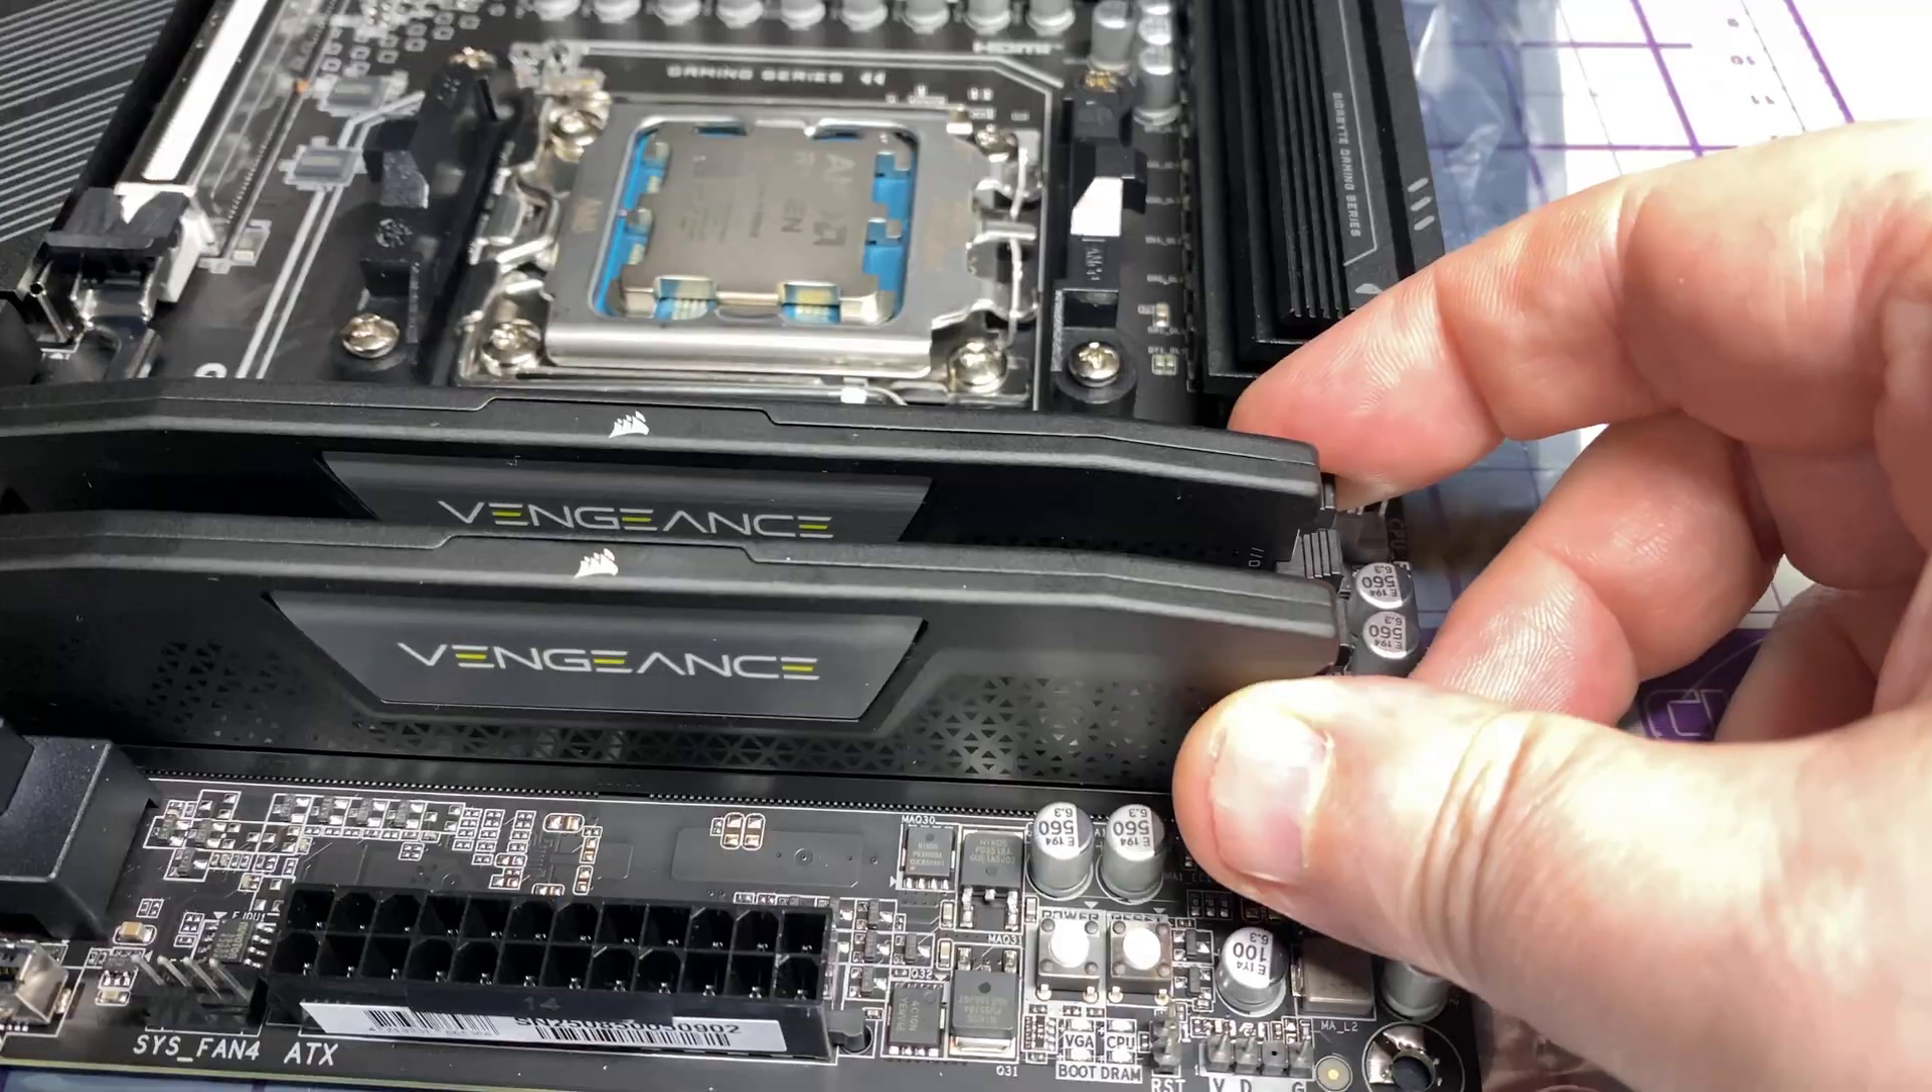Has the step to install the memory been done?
Yes.